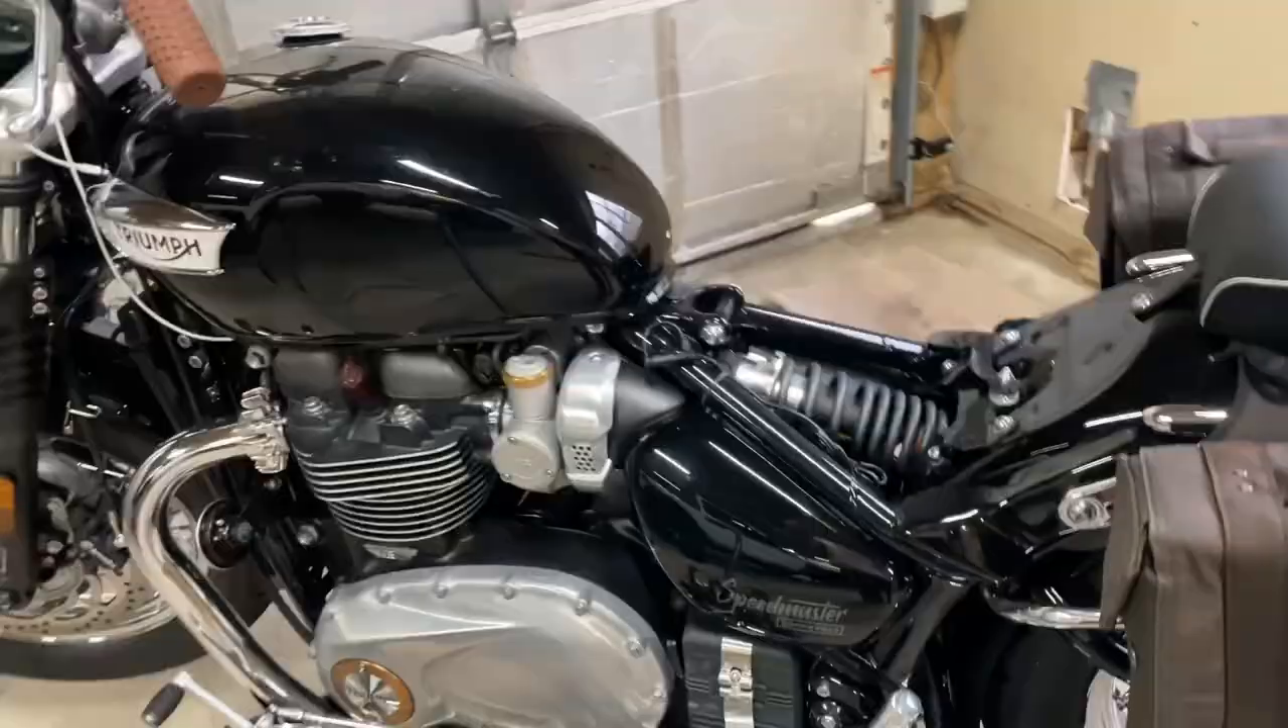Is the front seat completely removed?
Yes.